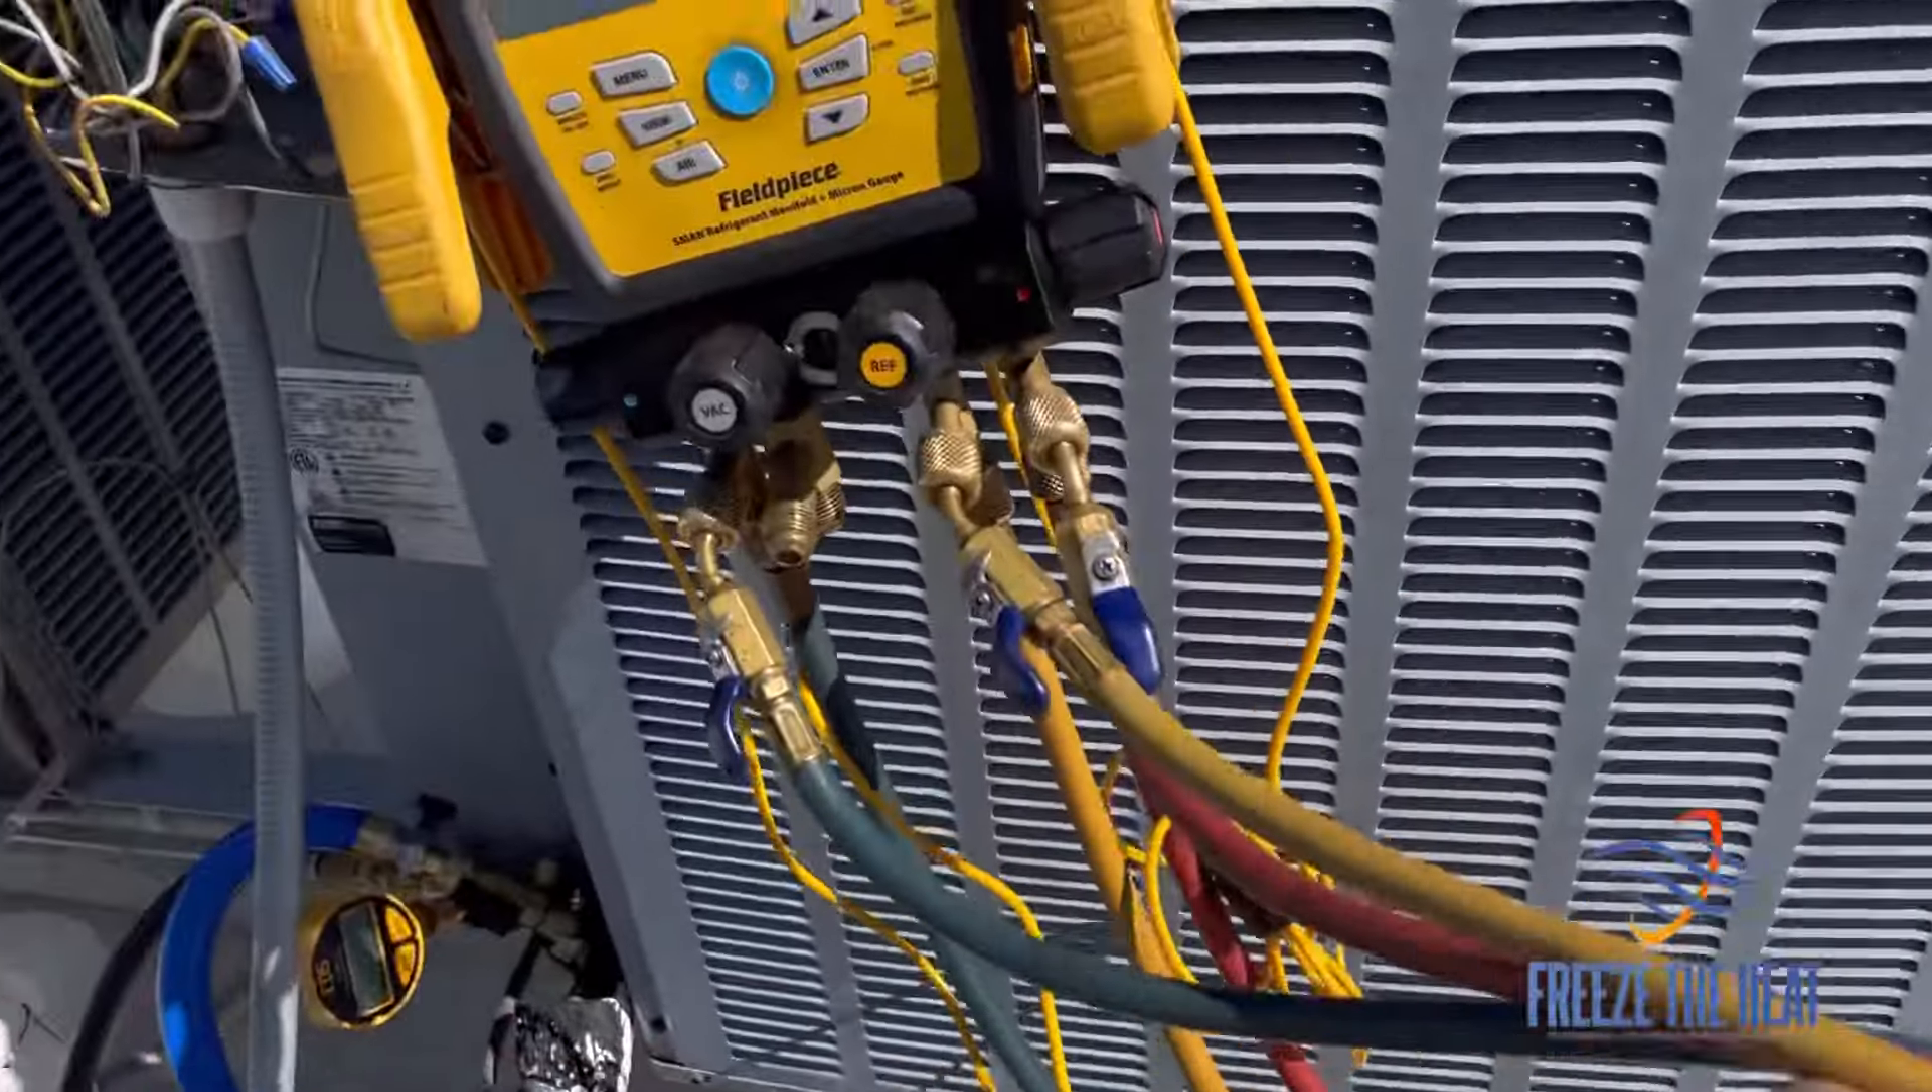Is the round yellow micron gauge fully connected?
Yes.